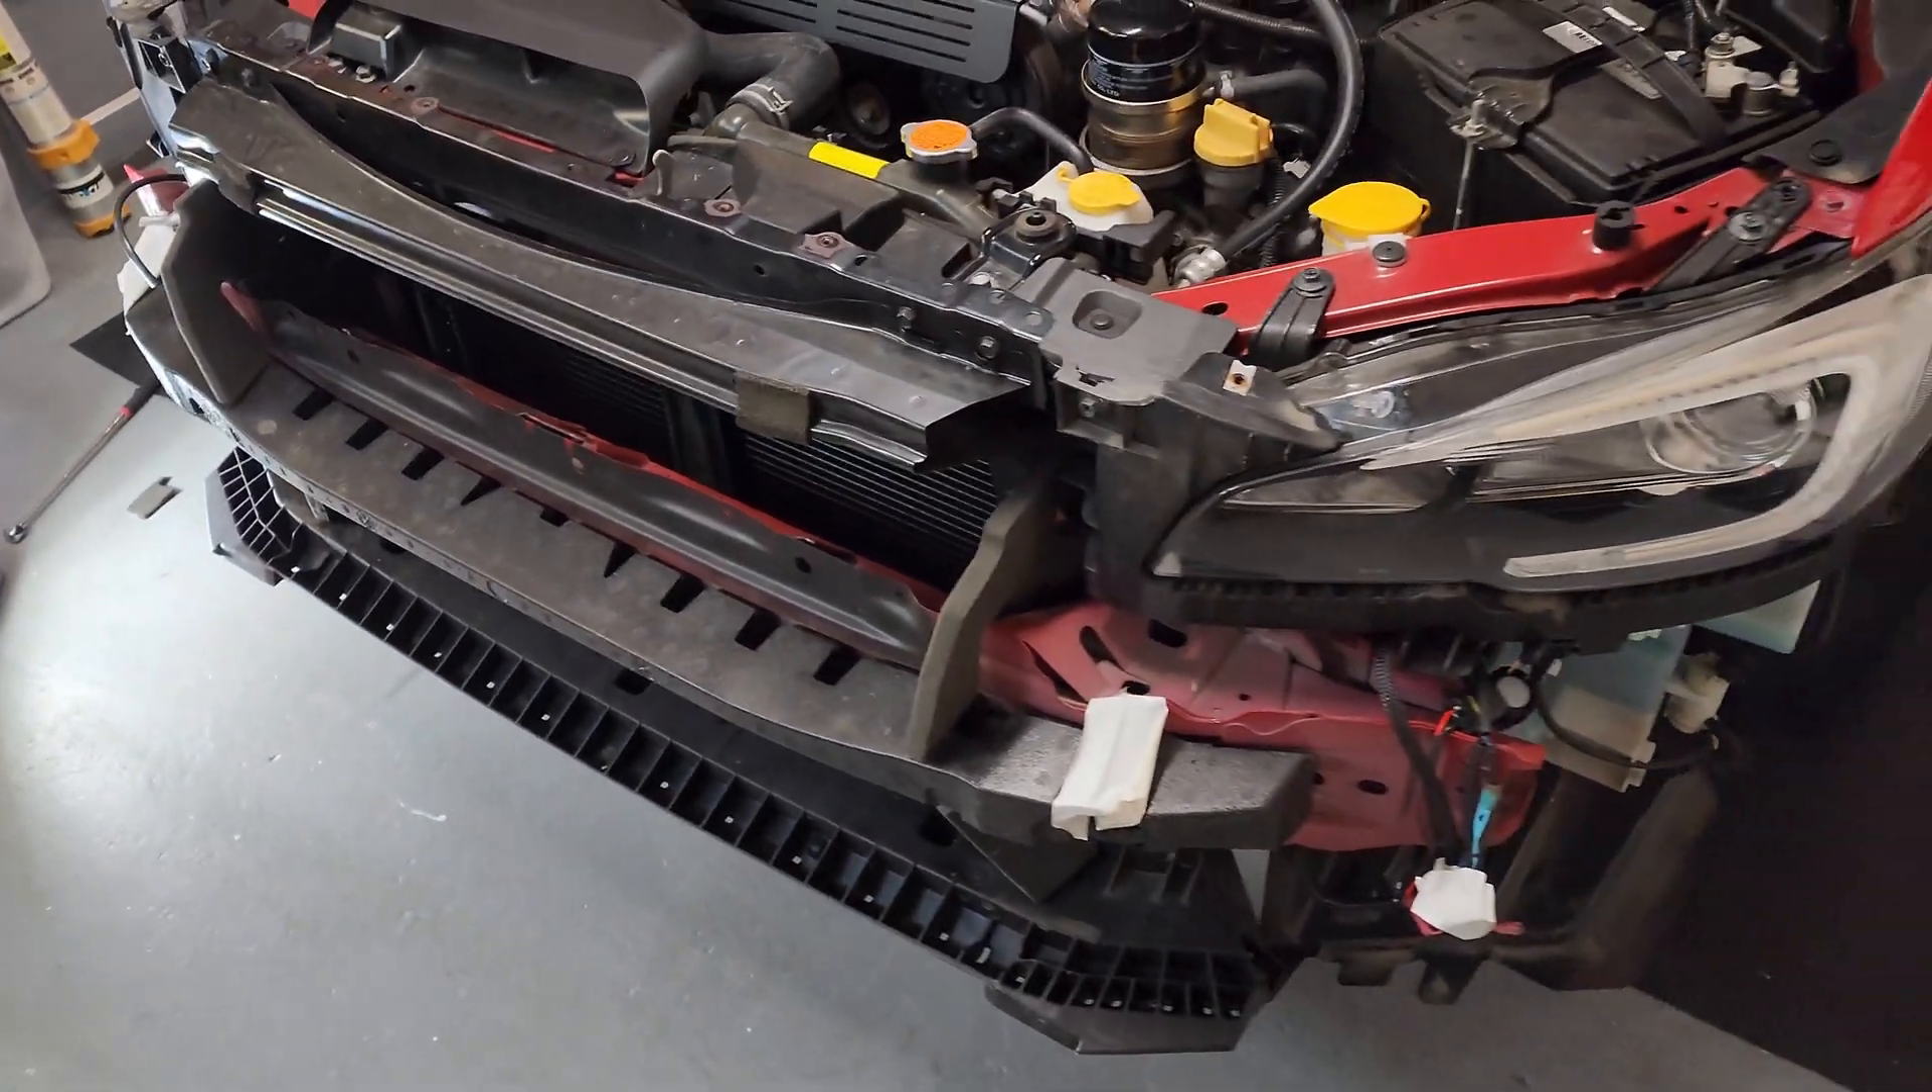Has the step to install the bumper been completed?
No.